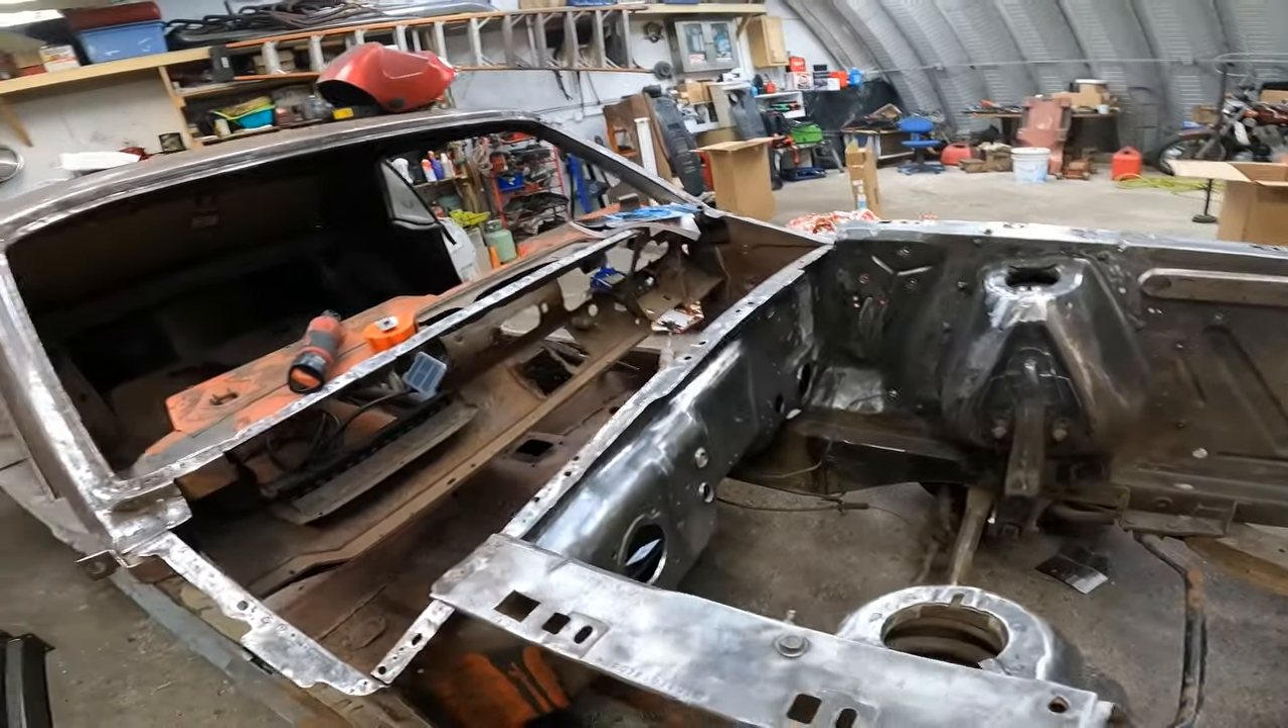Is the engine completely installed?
No.